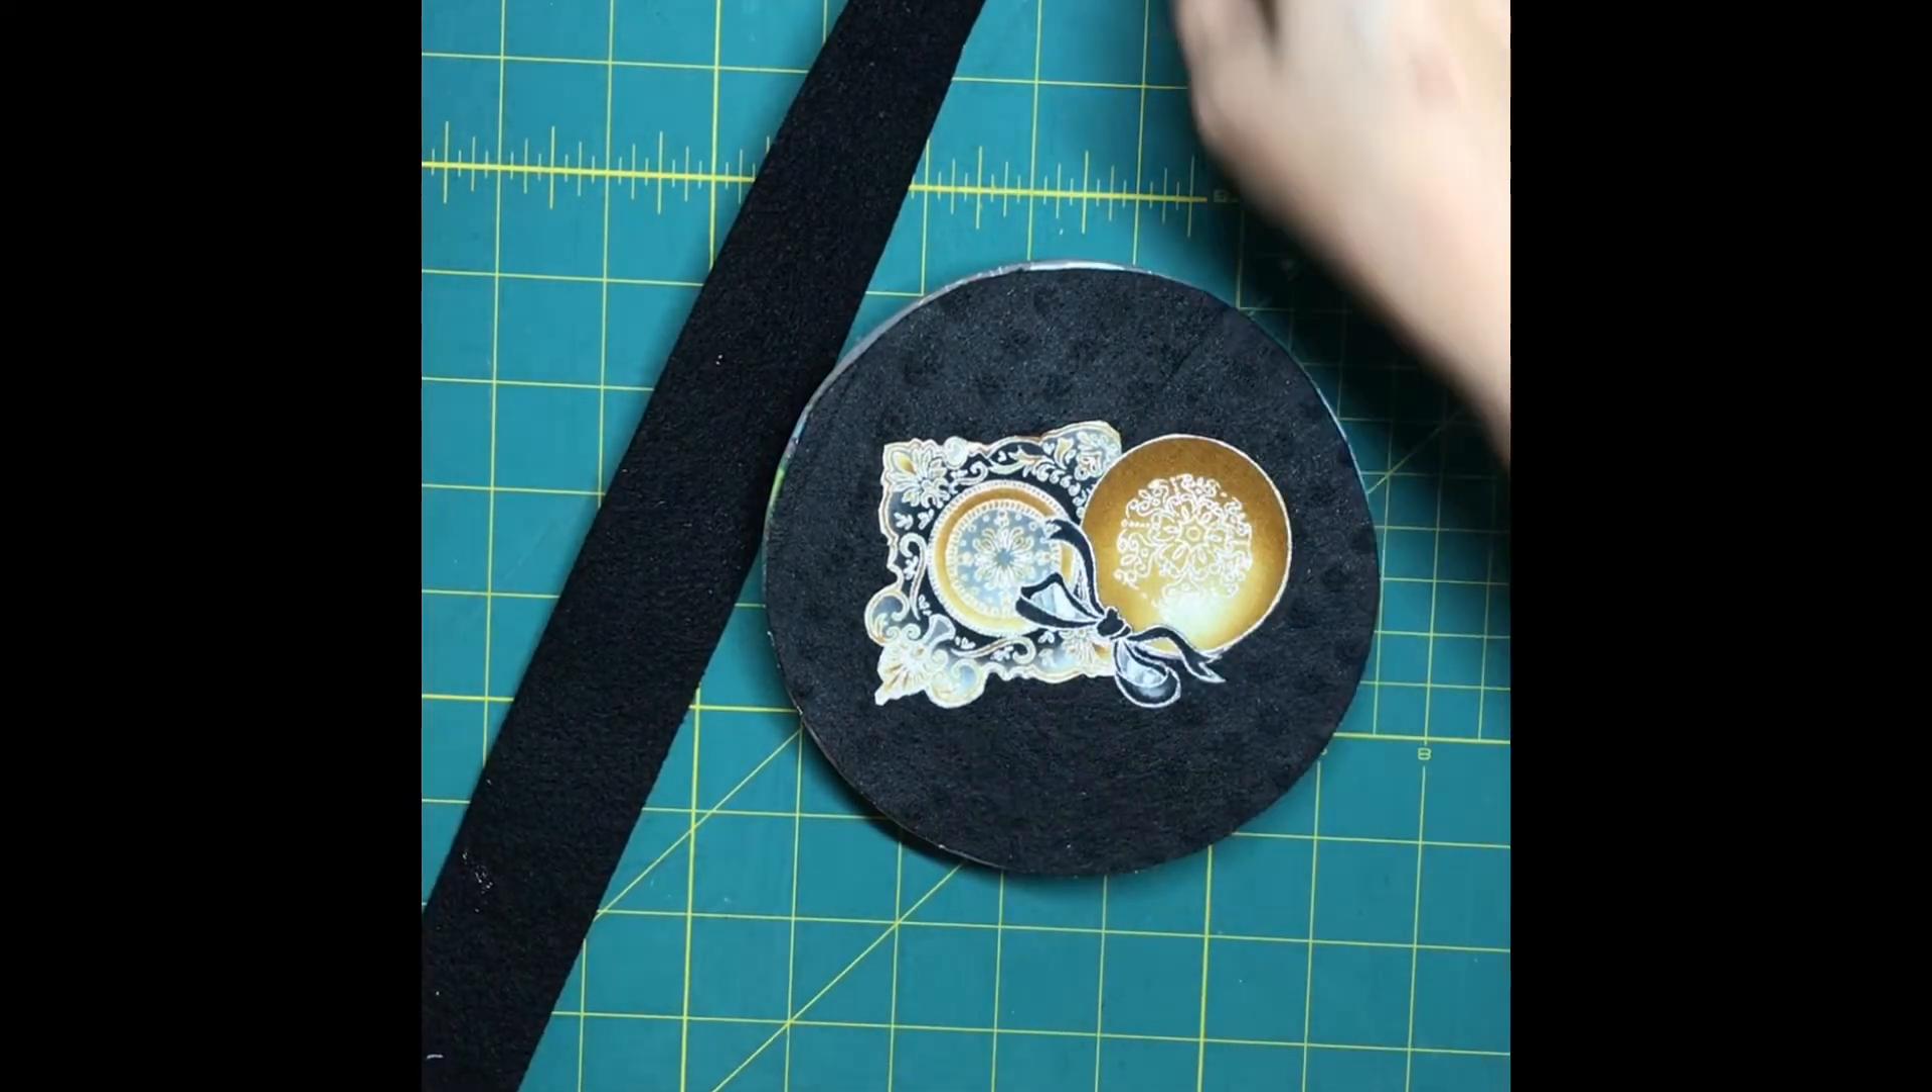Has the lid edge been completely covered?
No.